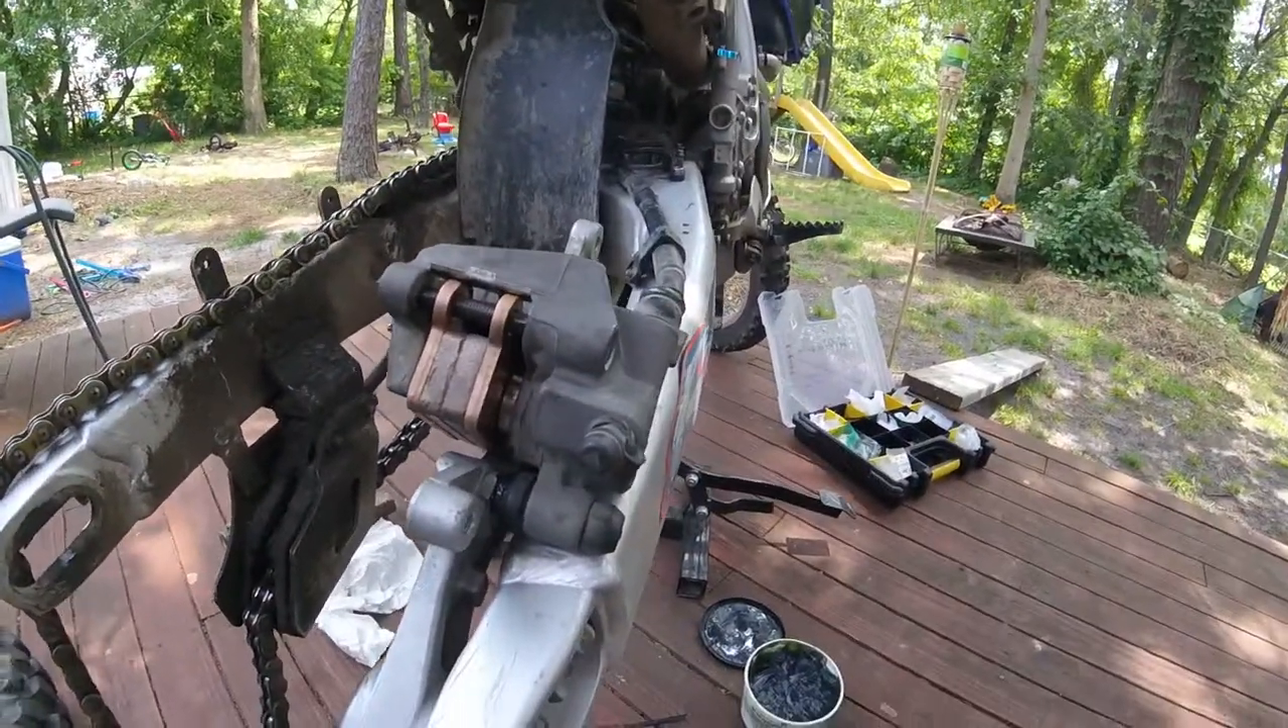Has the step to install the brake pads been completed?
Yes.